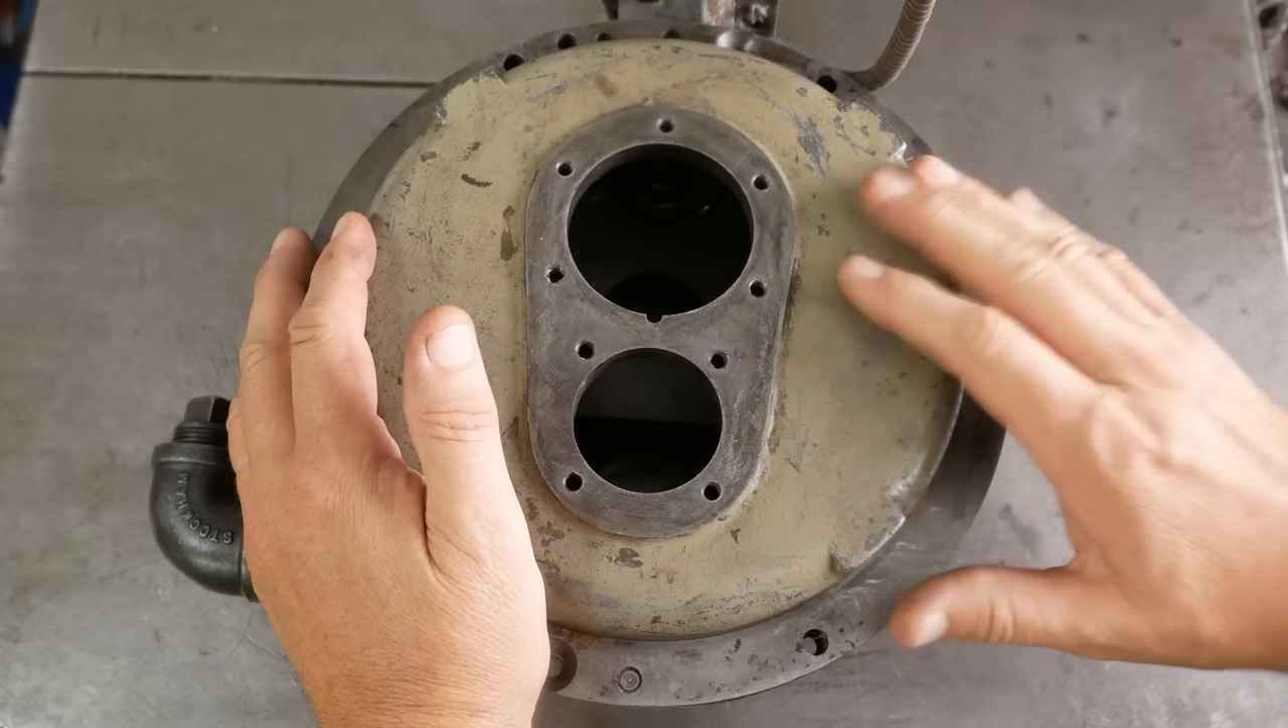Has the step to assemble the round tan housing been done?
No.